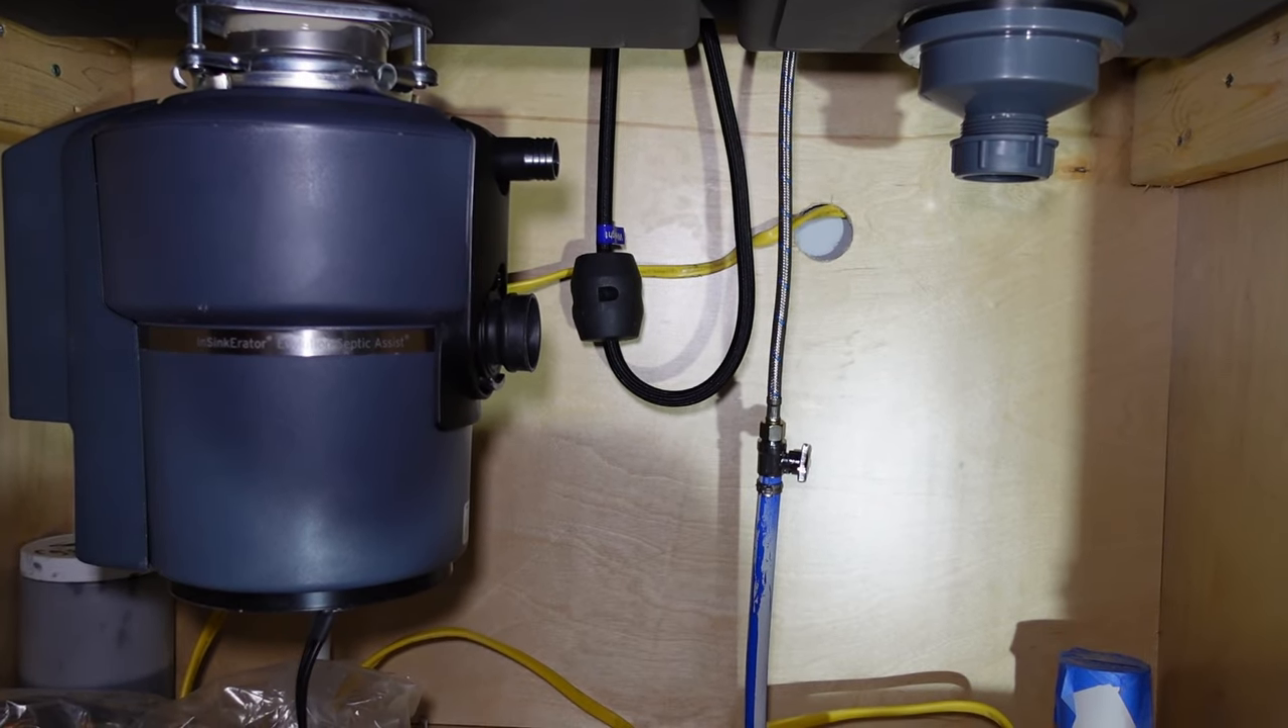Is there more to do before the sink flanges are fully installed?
No.